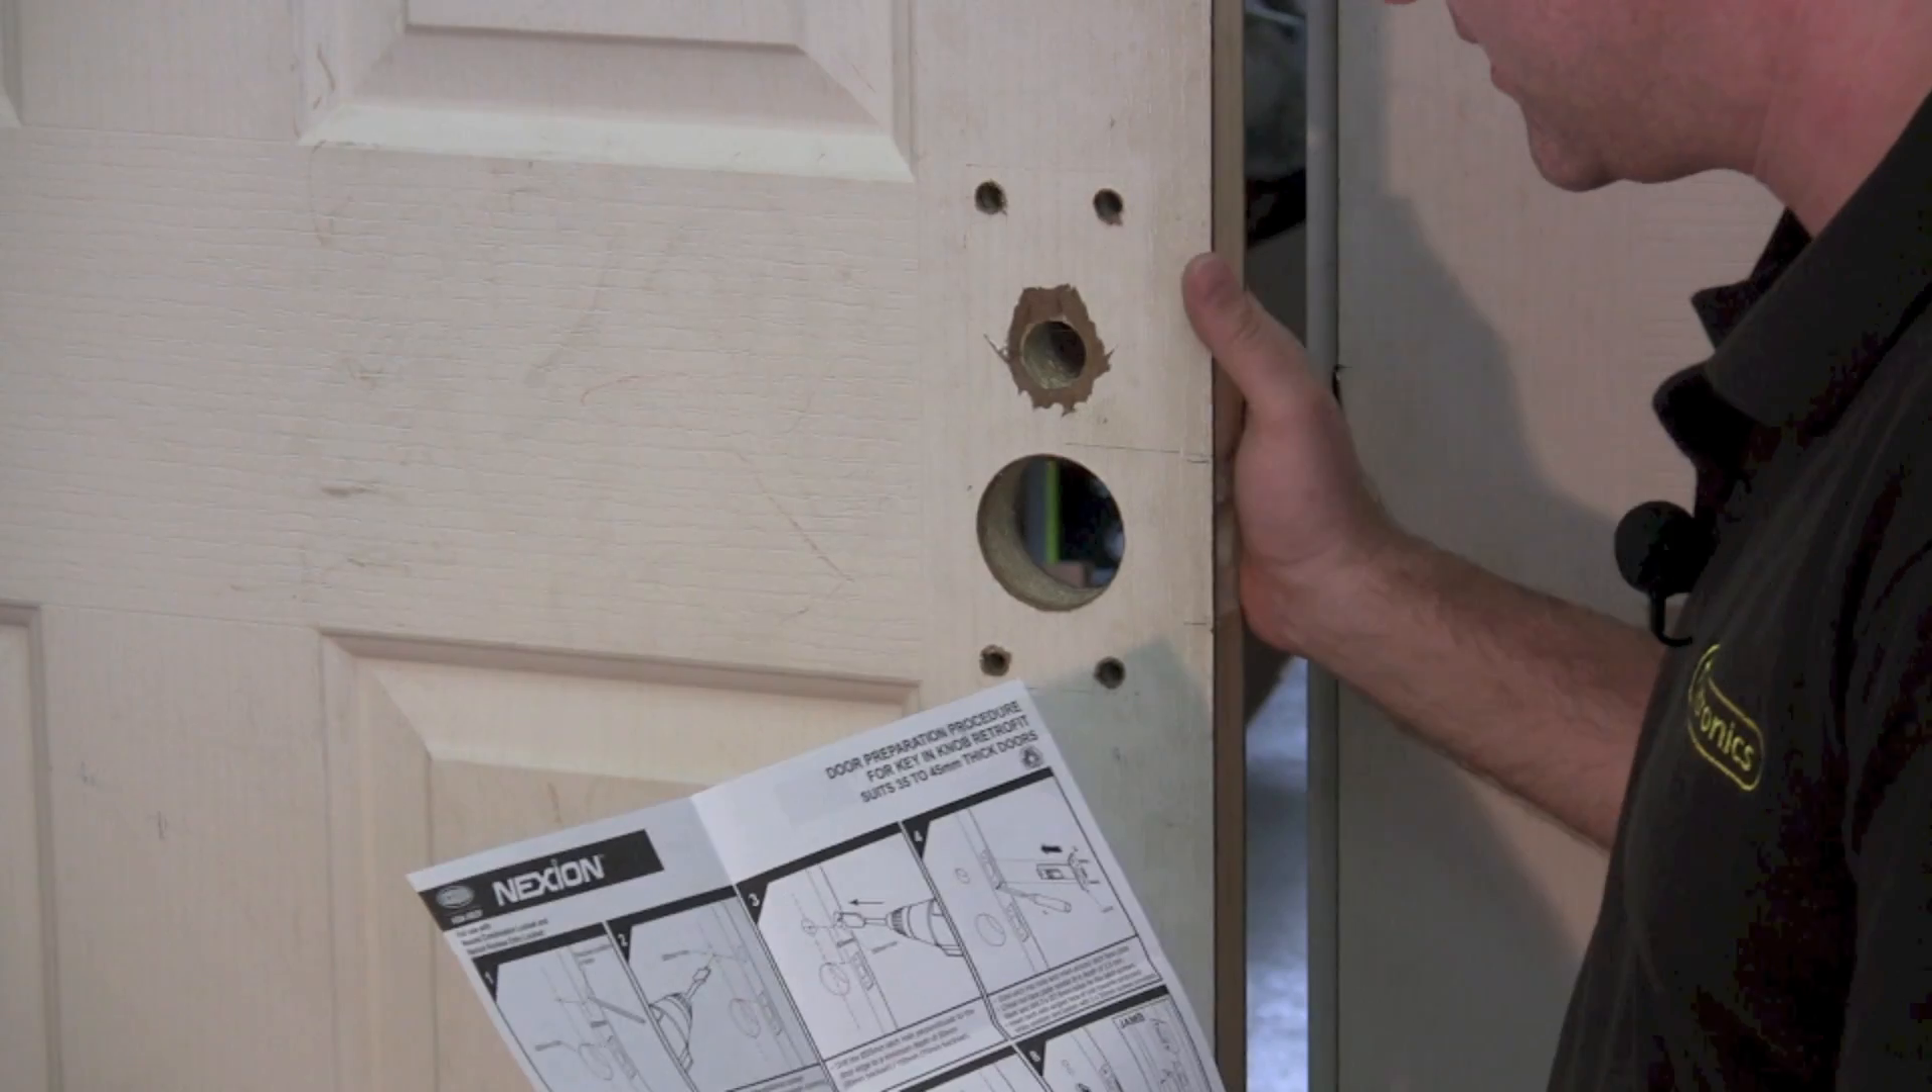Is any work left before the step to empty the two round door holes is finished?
No.